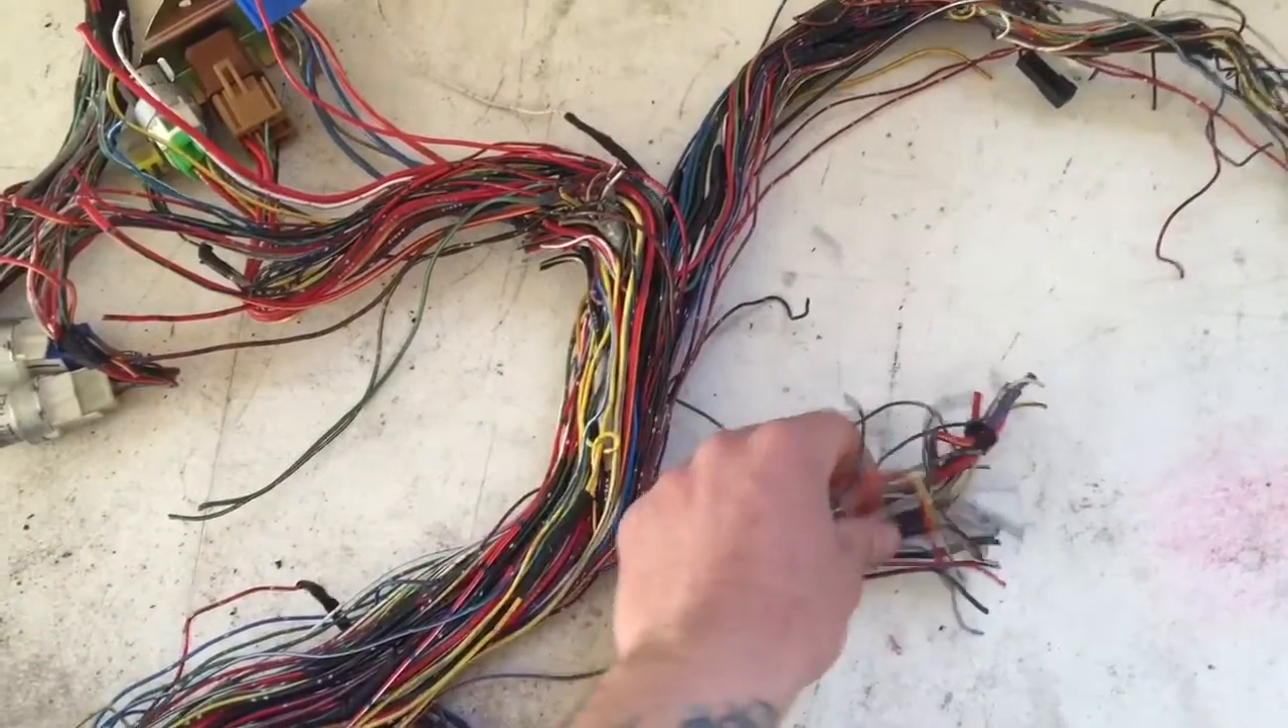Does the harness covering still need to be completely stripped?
No.